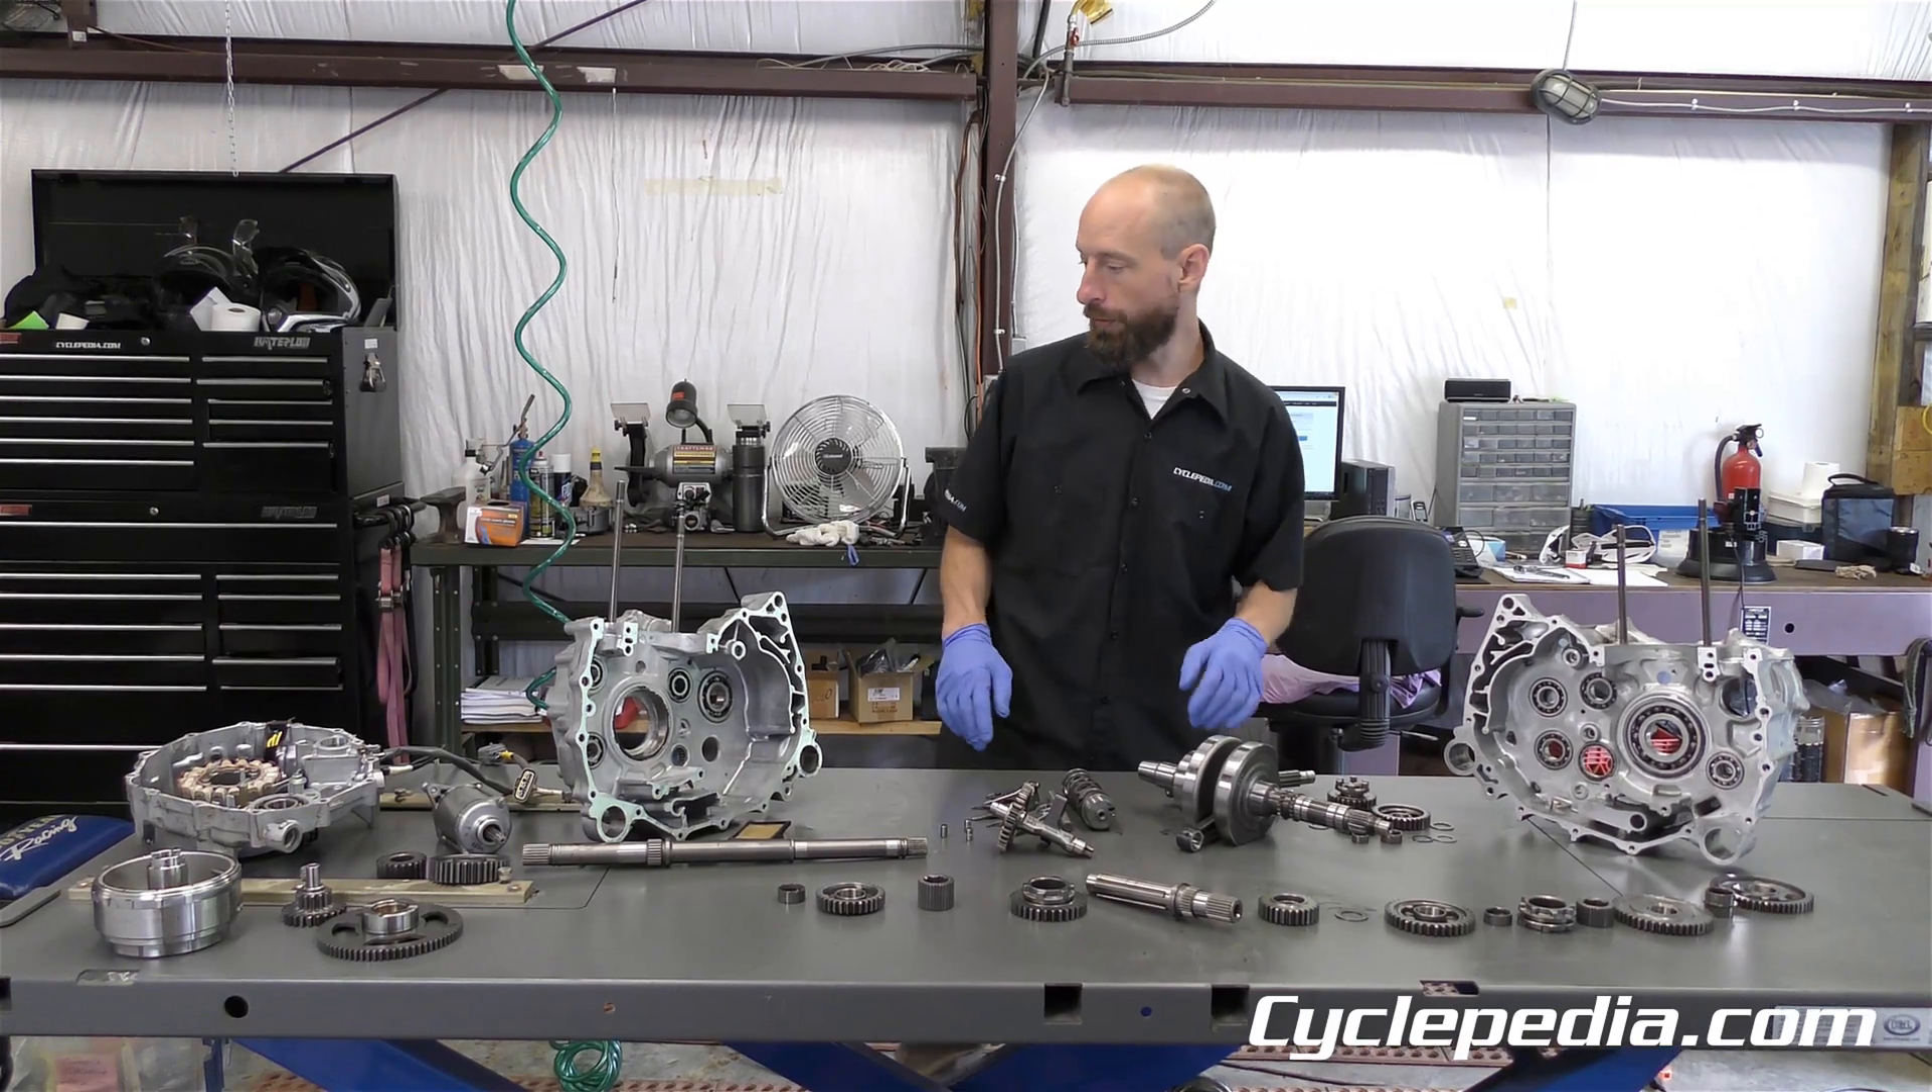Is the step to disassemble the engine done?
Yes.